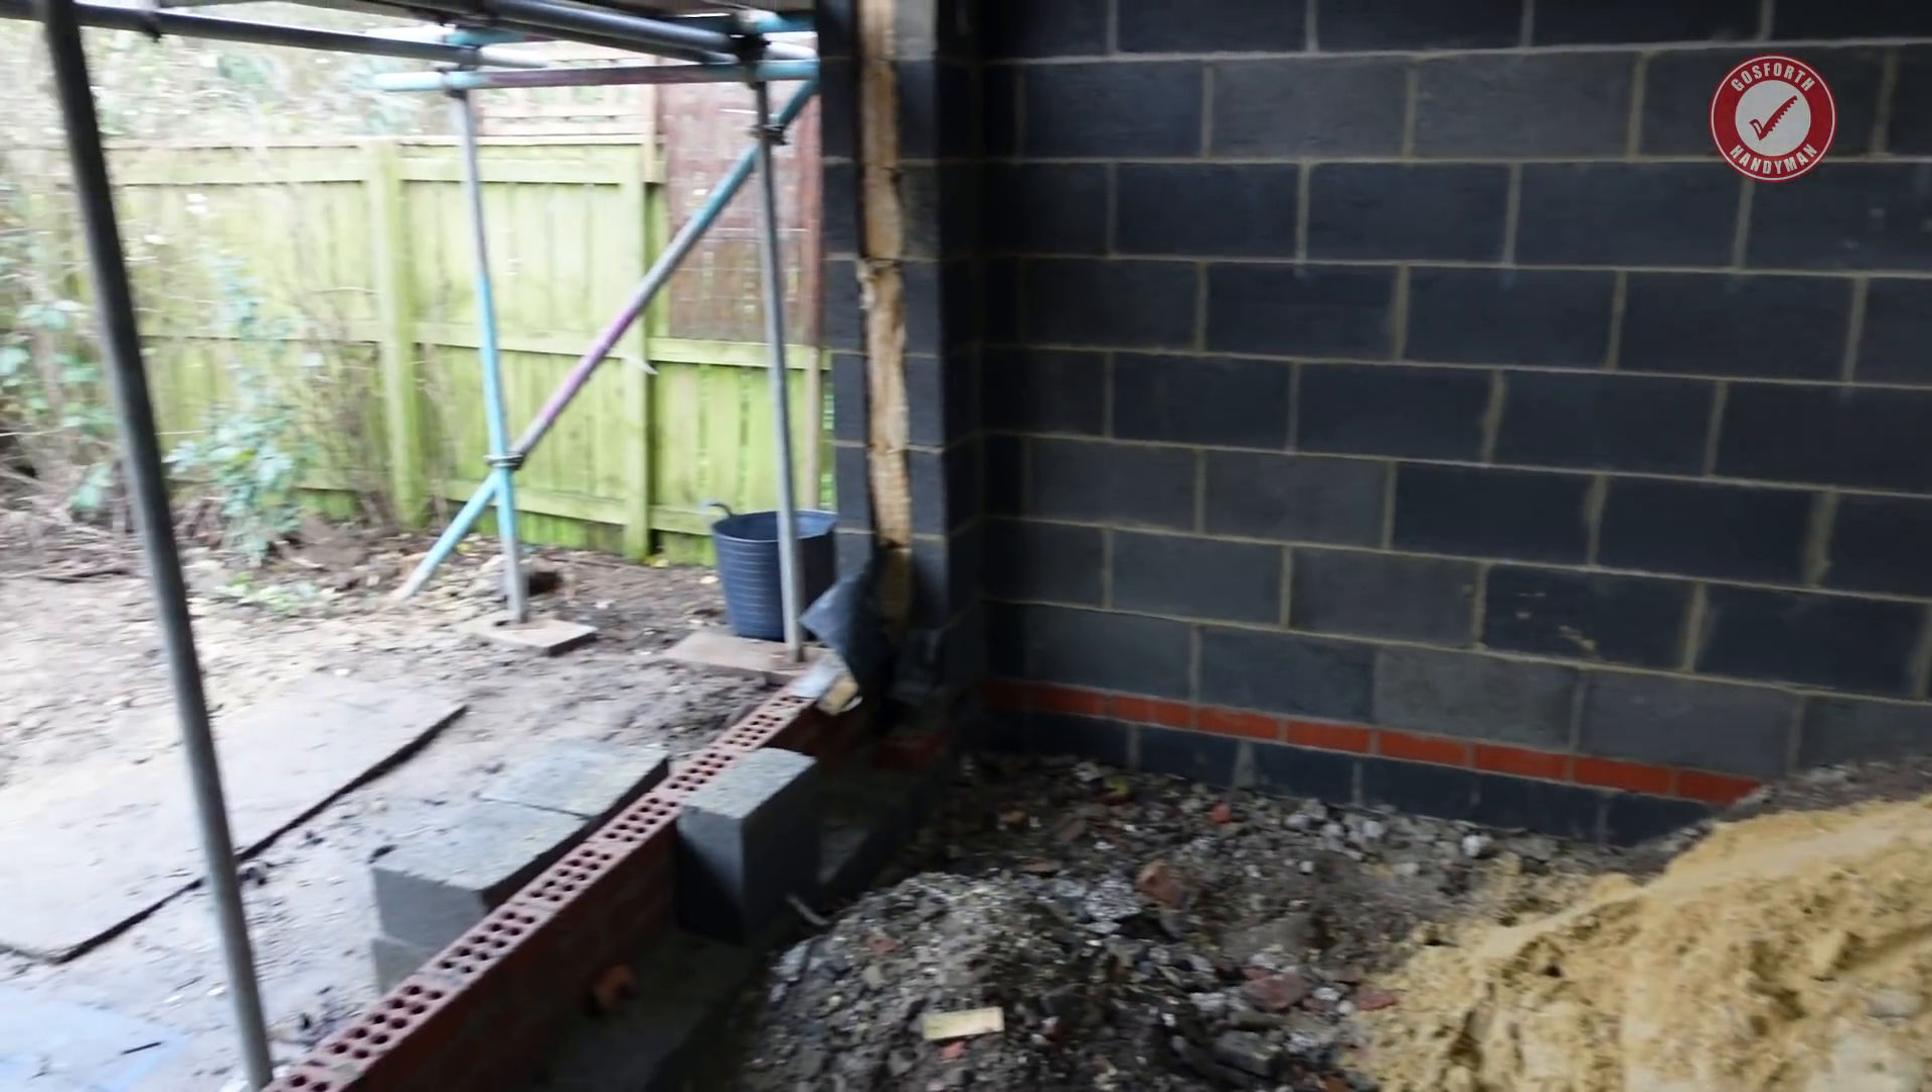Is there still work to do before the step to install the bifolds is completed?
Yes.